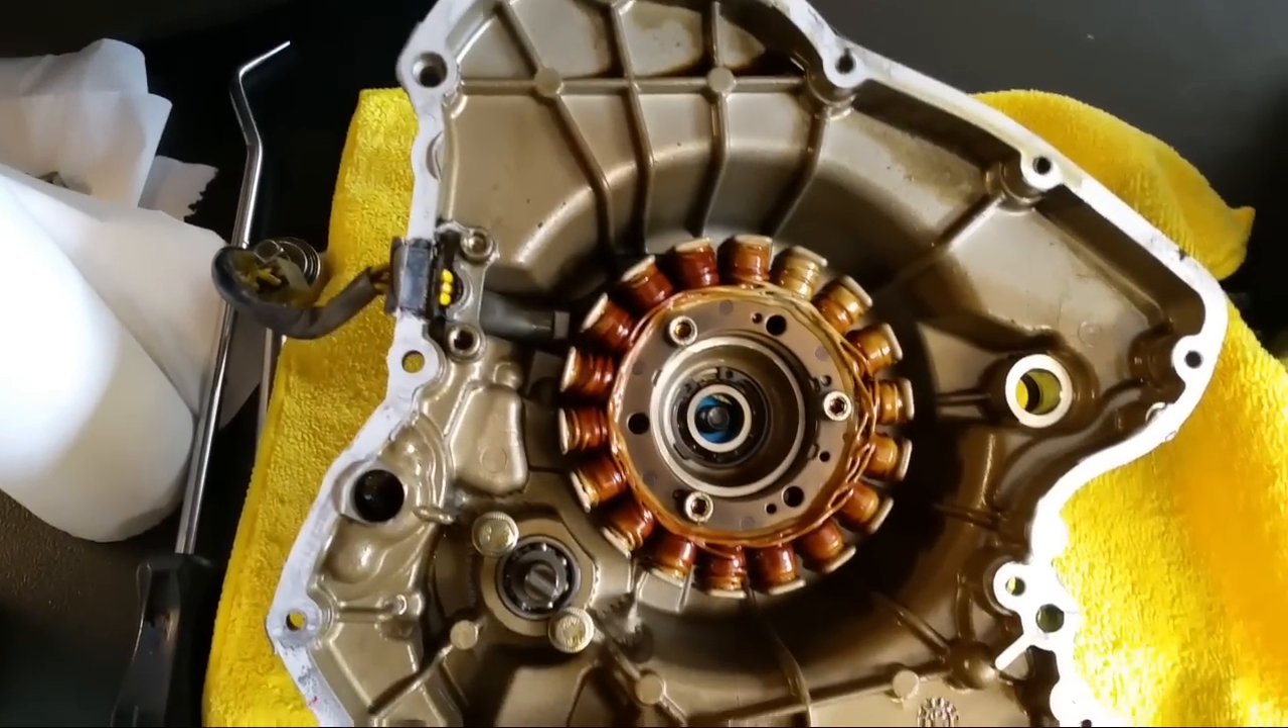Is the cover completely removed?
Yes.